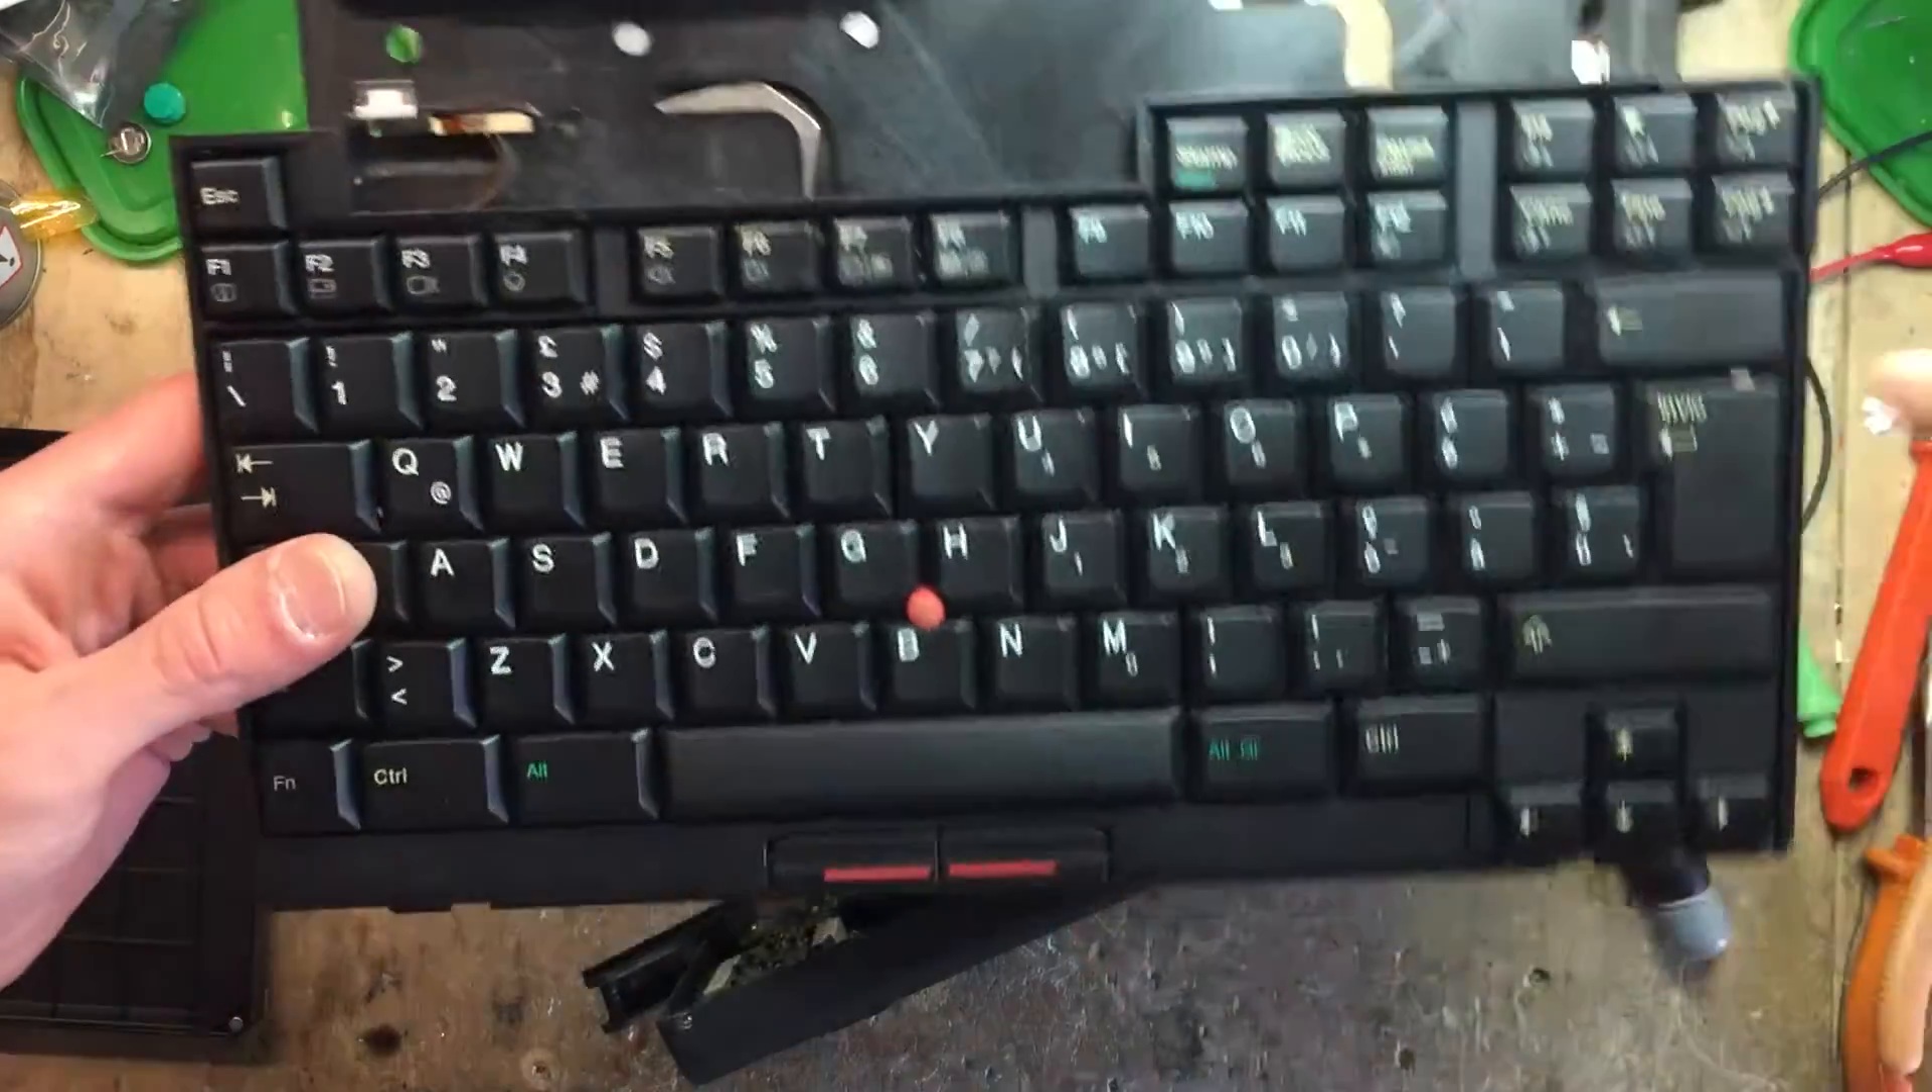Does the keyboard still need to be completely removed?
No.